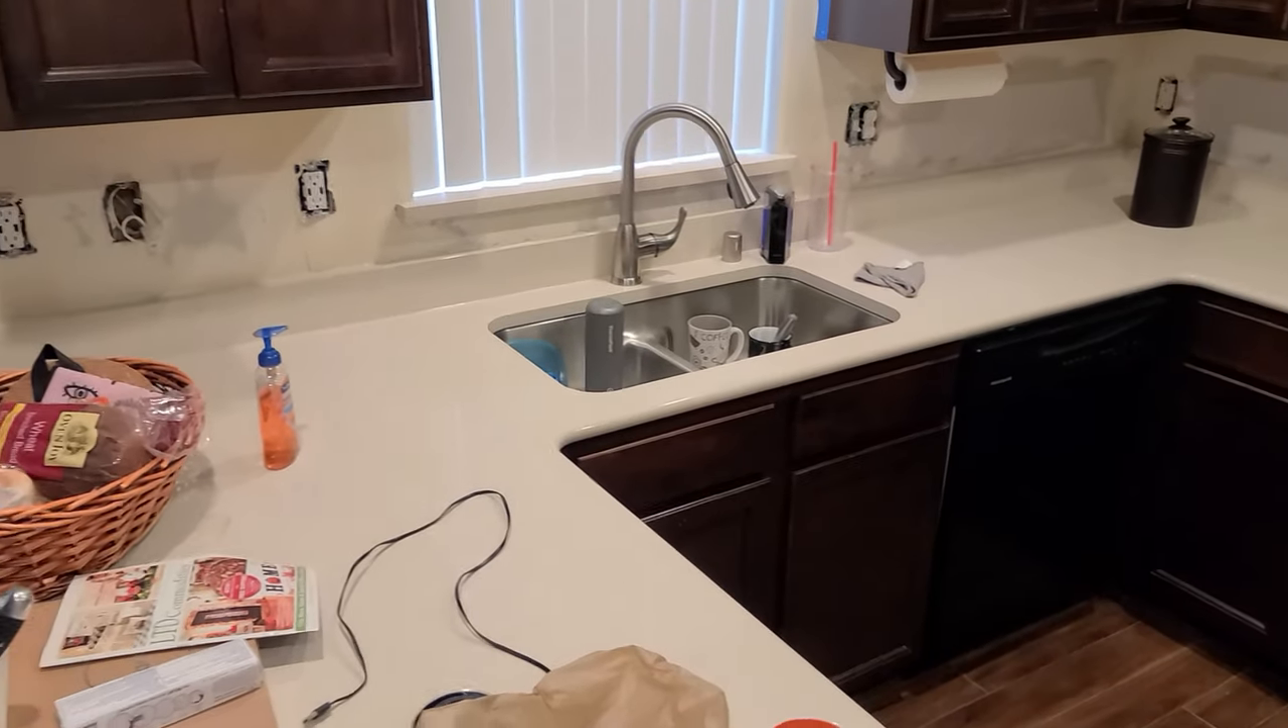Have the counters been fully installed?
Yes.